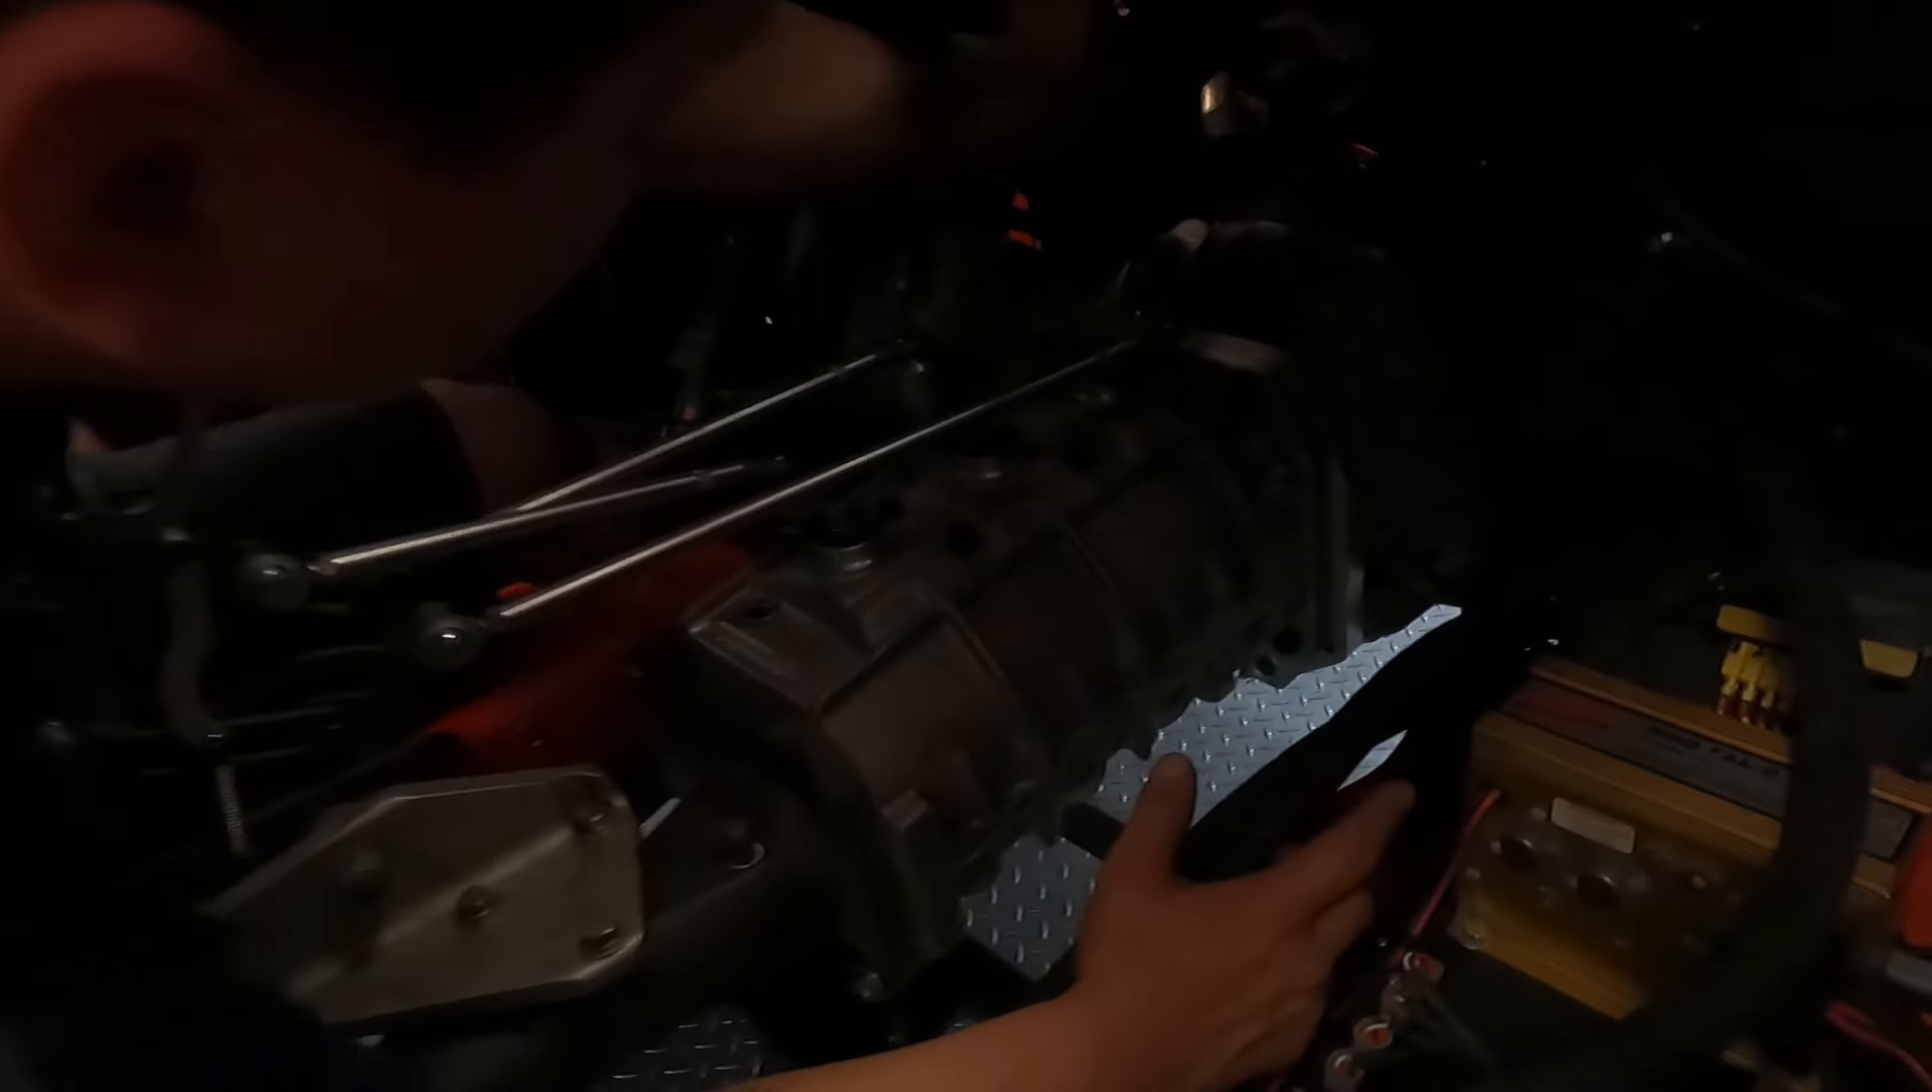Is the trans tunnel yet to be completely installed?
Yes.